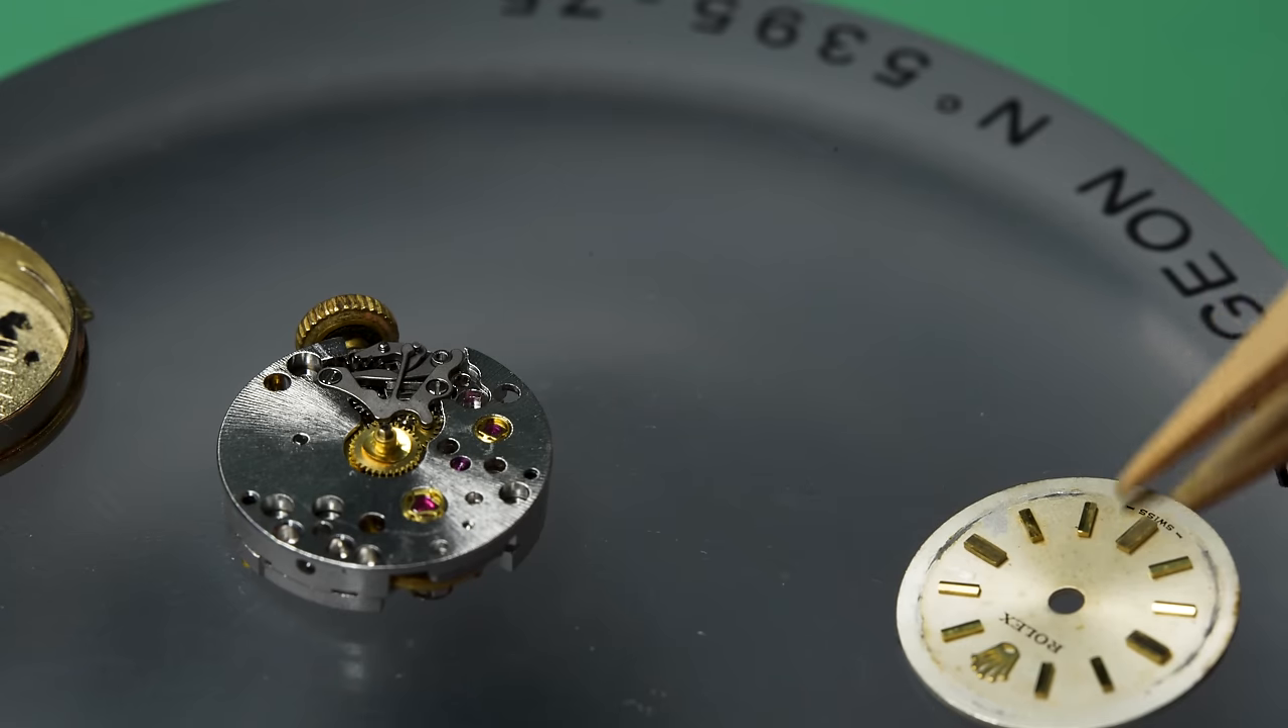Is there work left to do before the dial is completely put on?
Yes.